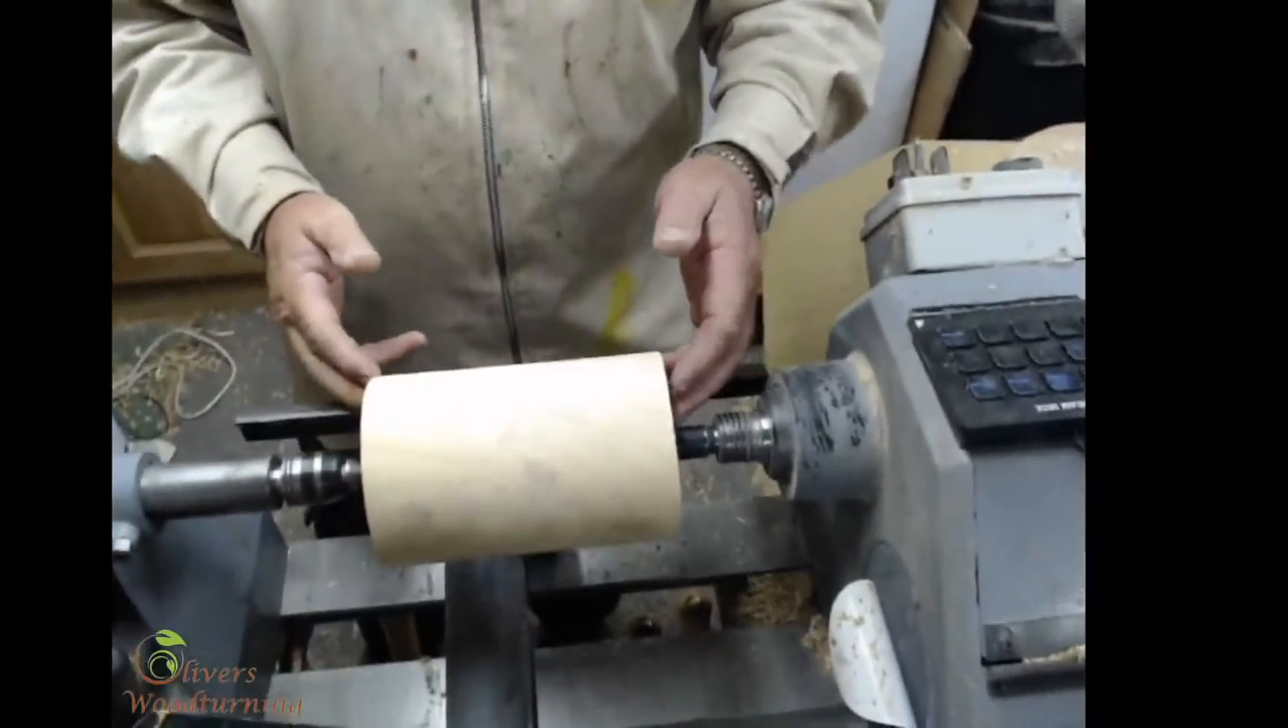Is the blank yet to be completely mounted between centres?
No.